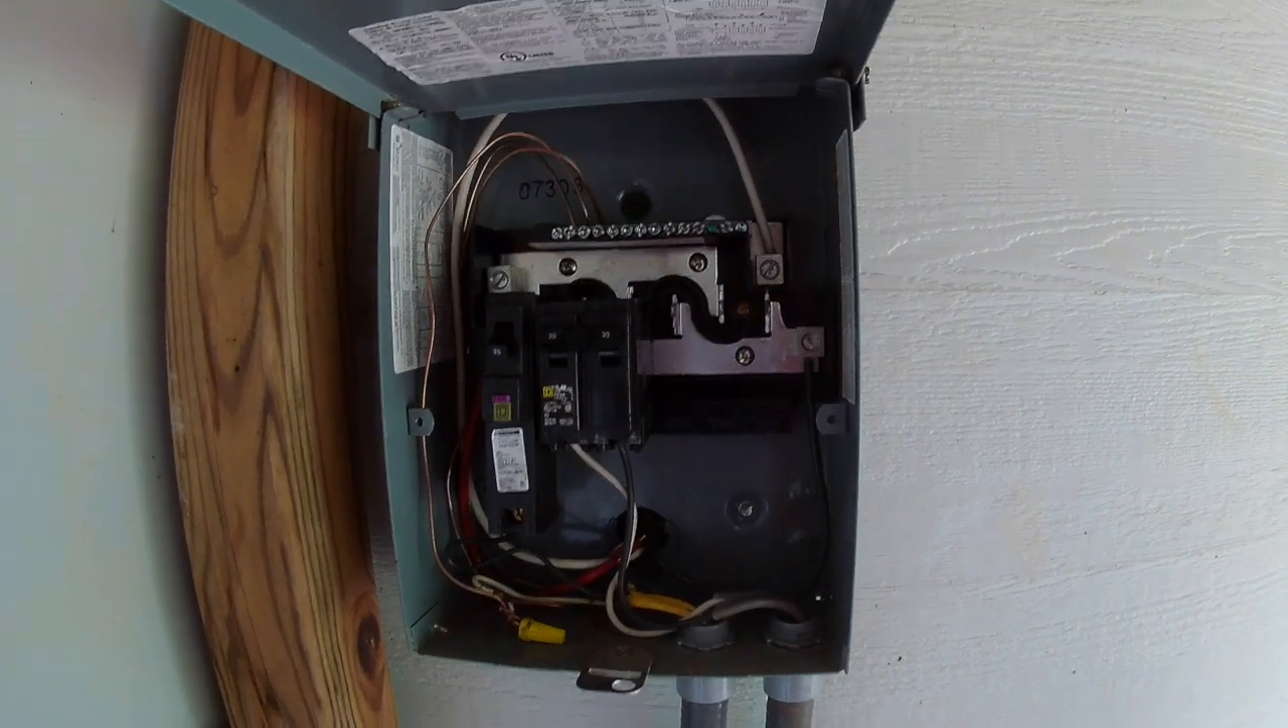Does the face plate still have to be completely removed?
No.